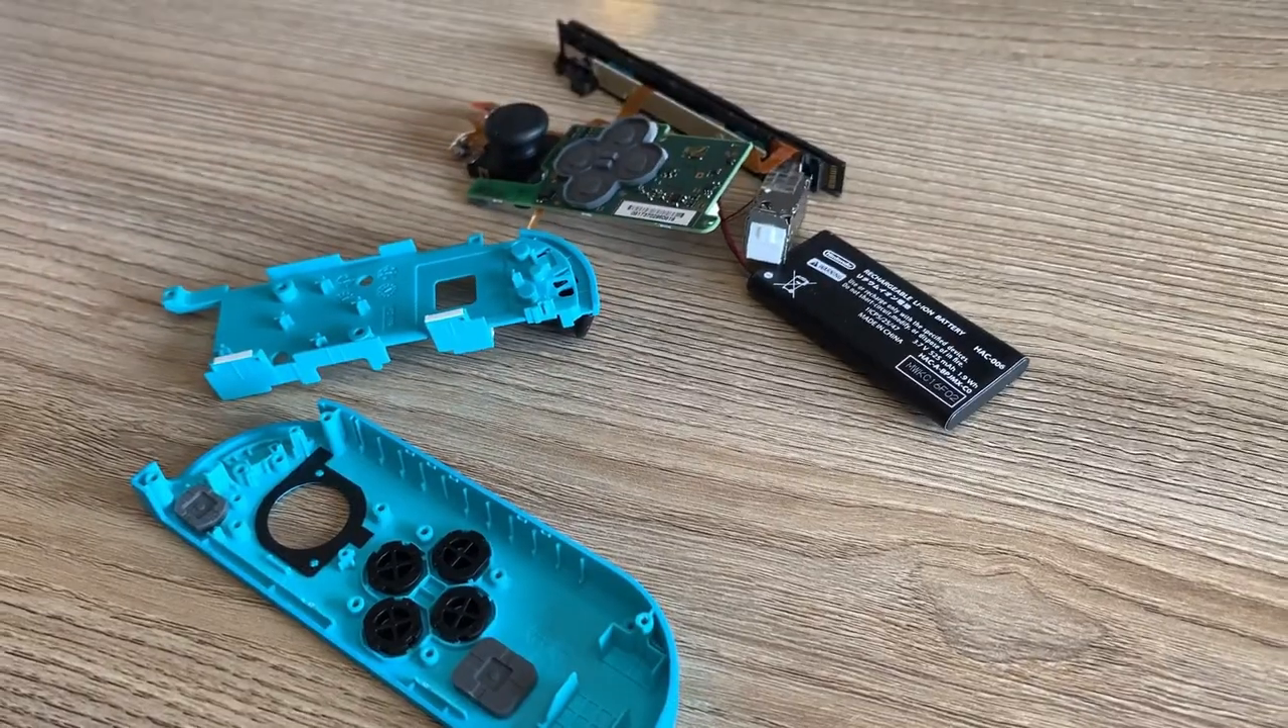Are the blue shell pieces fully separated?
Yes.